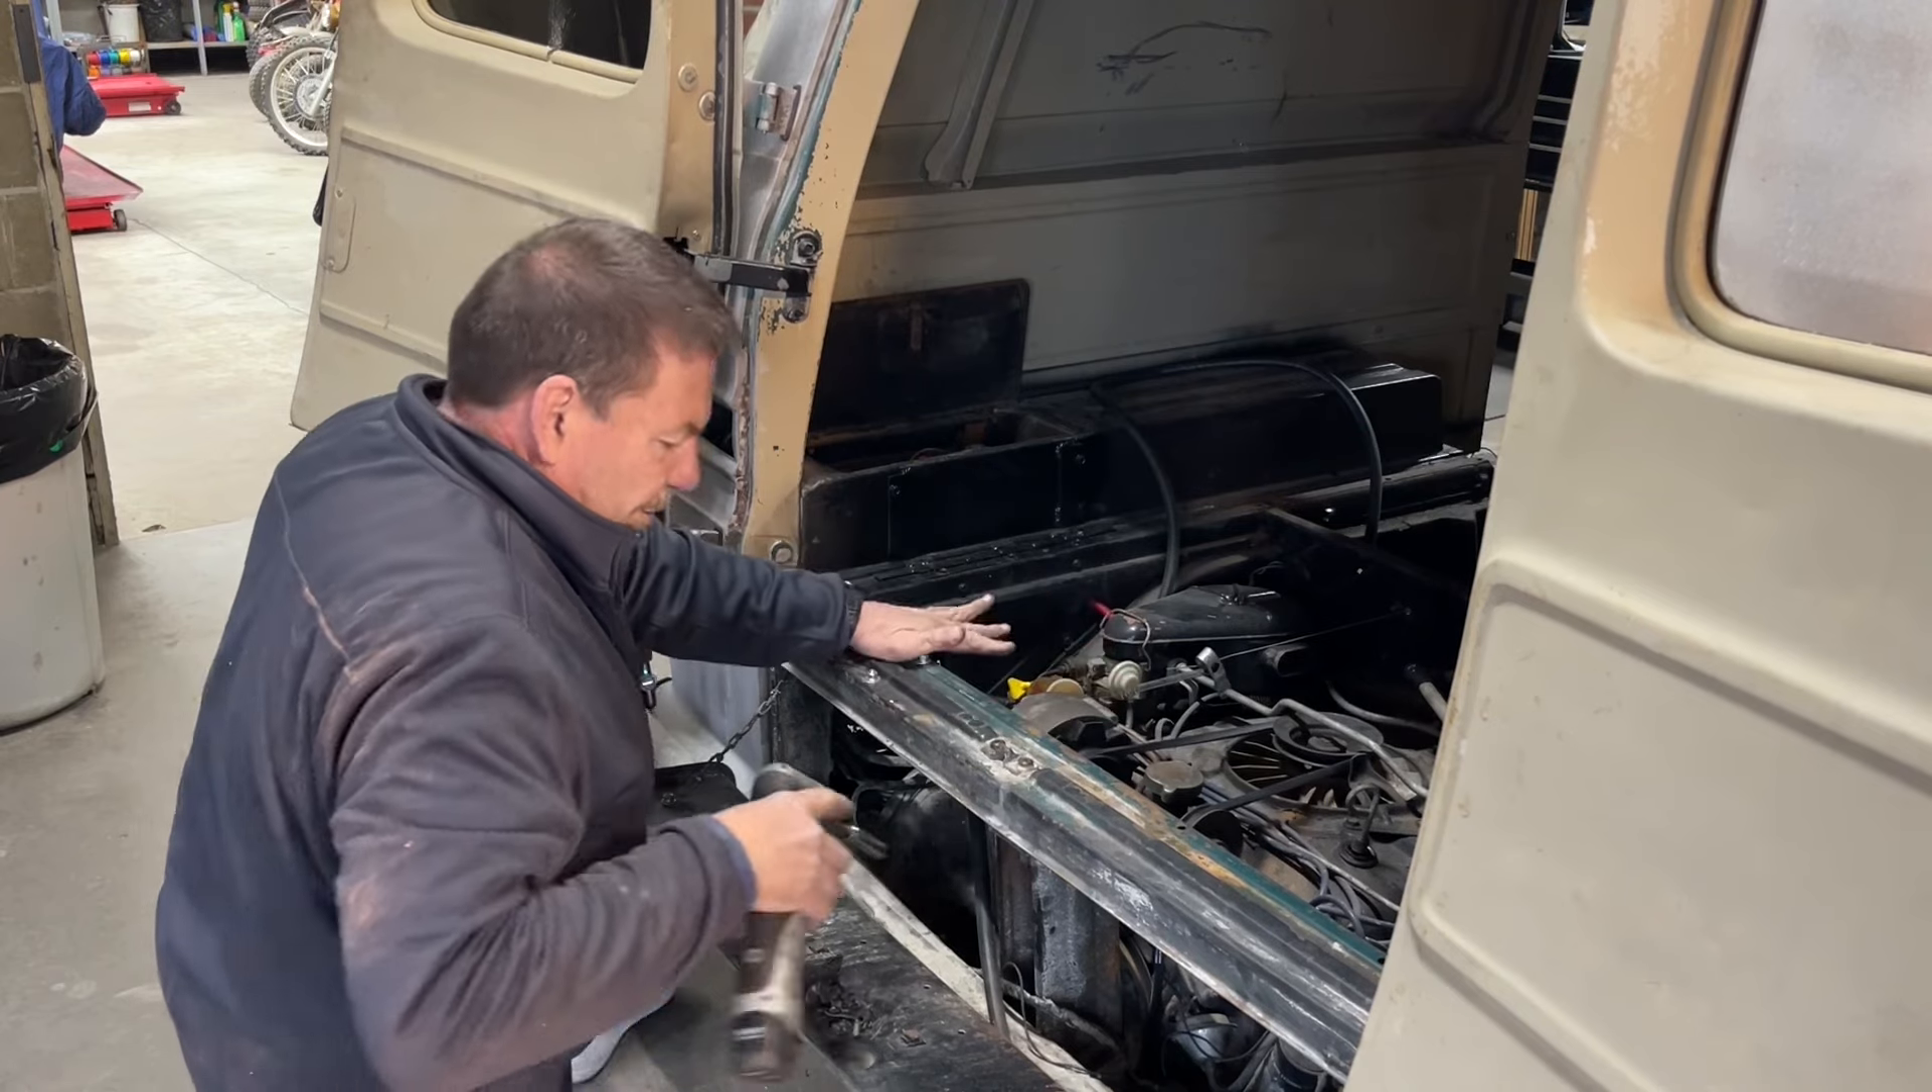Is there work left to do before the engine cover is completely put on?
Yes.